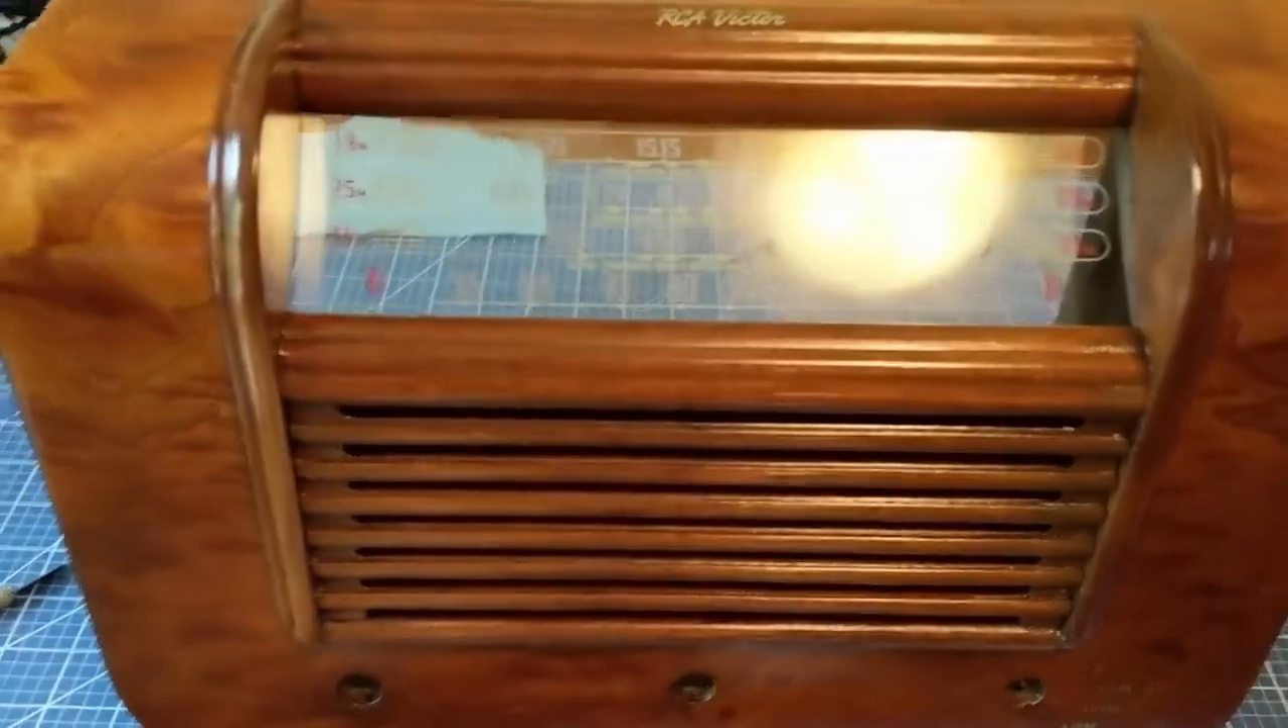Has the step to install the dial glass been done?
Yes.